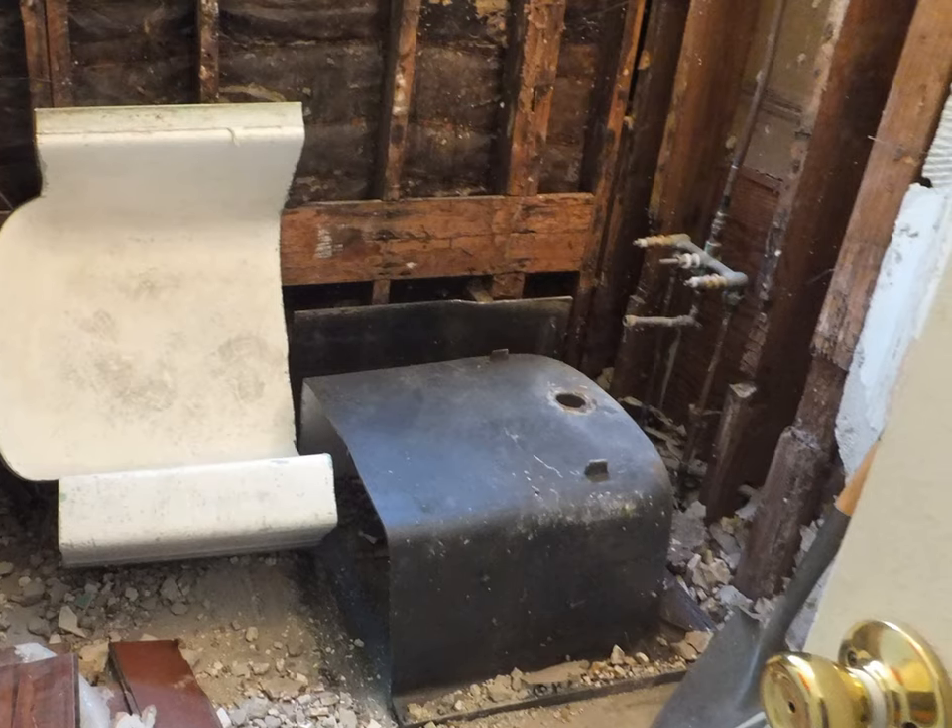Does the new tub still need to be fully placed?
Yes.